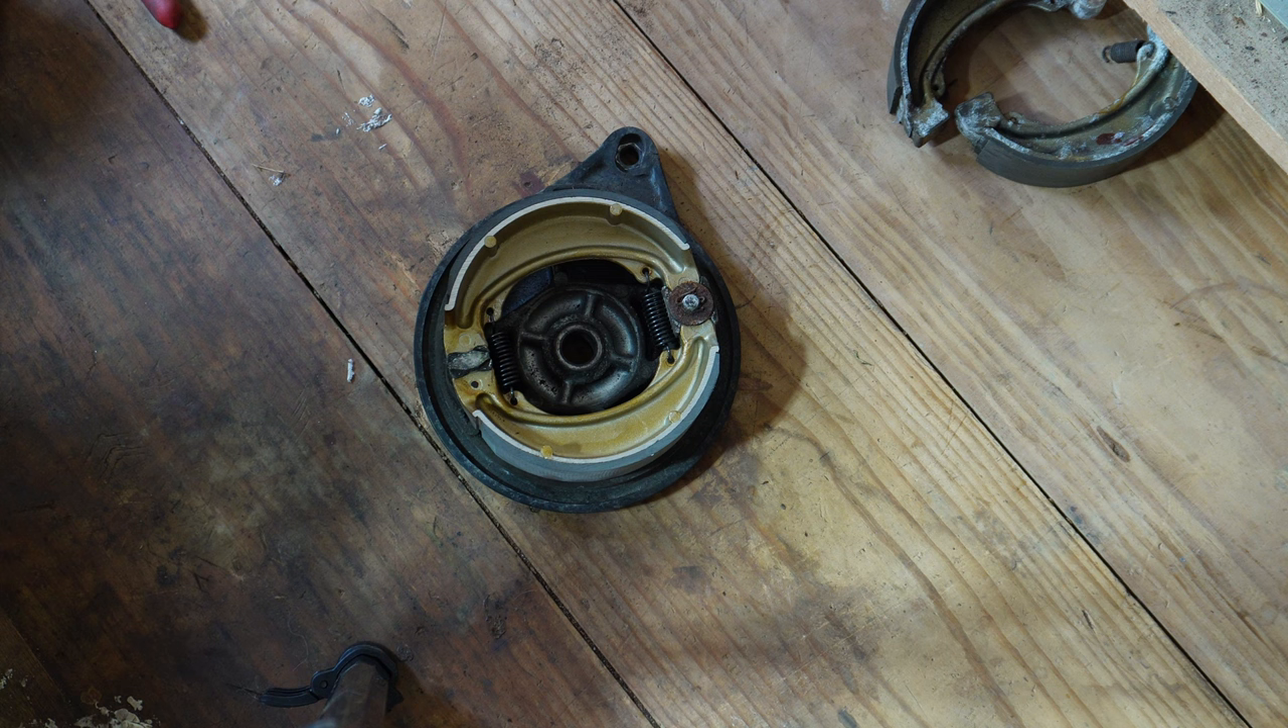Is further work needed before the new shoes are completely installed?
No.